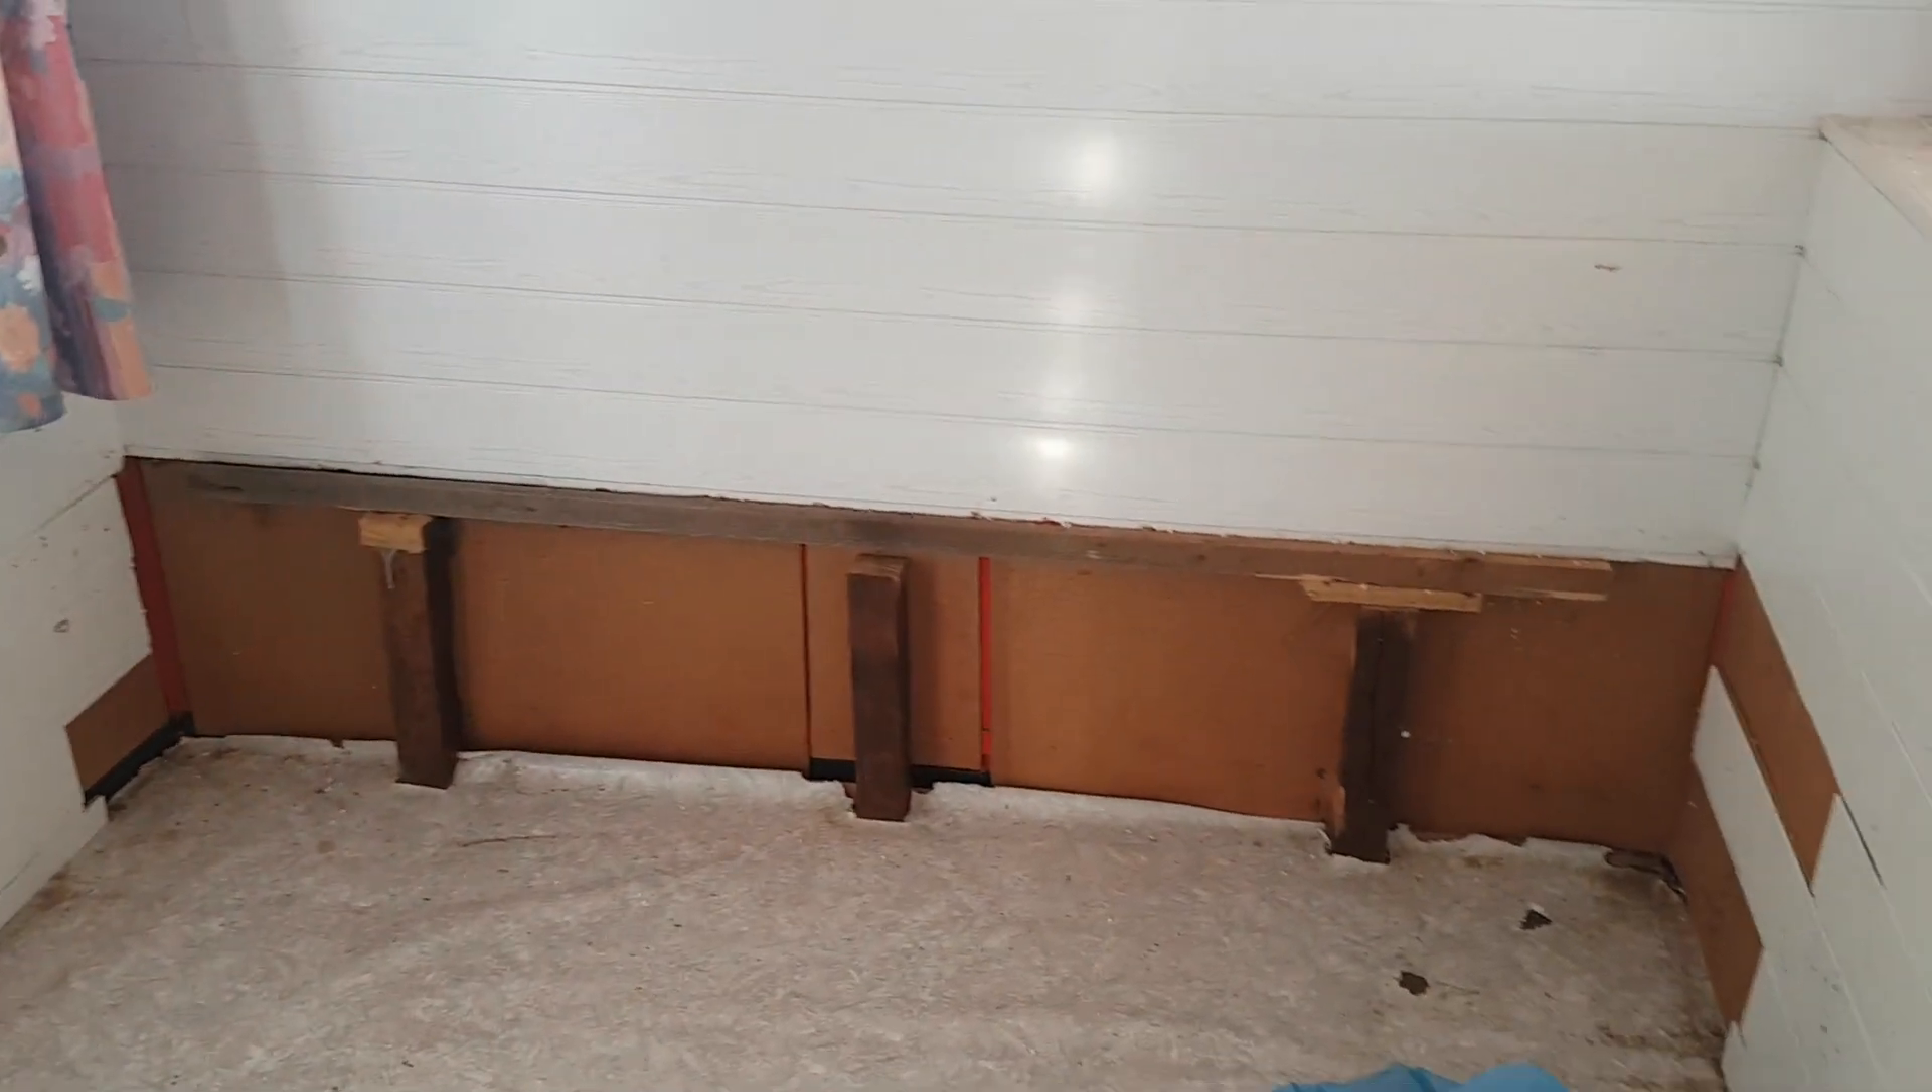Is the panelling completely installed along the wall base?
No.